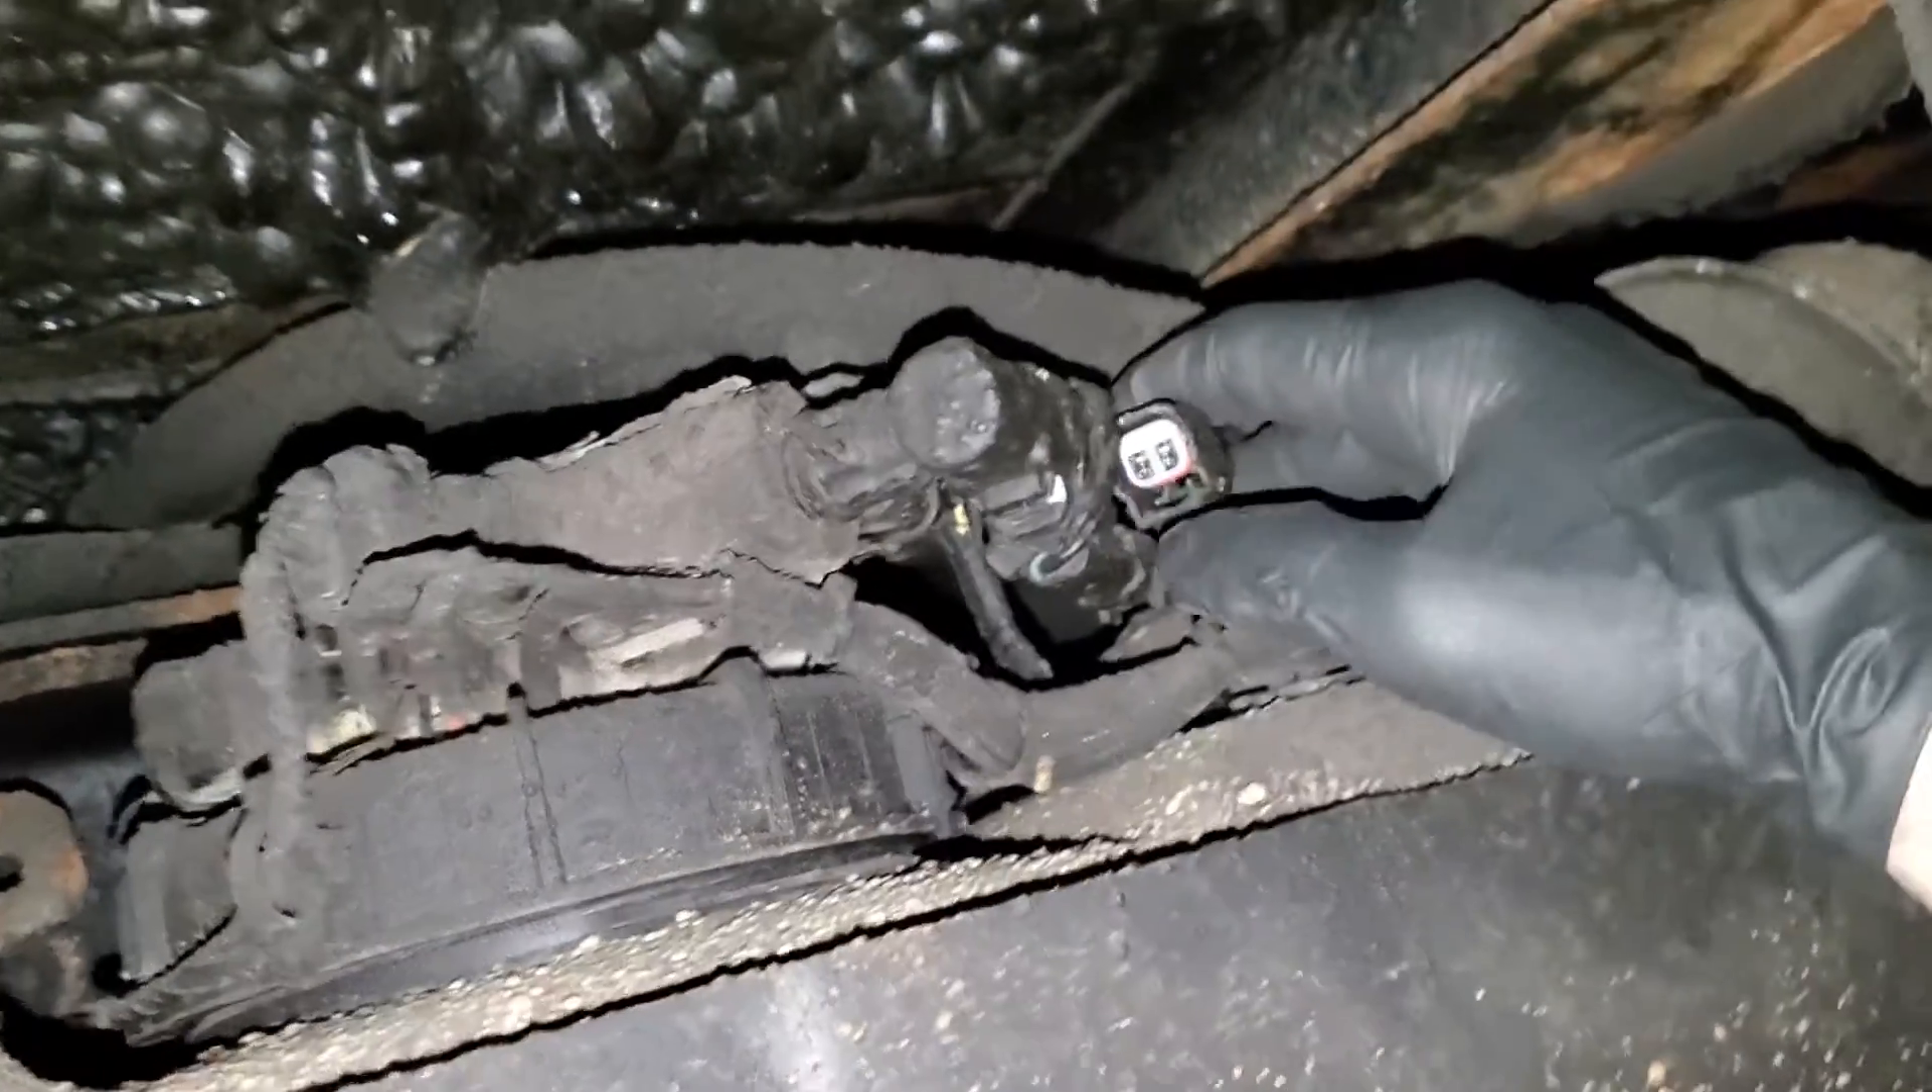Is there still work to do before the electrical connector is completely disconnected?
No.